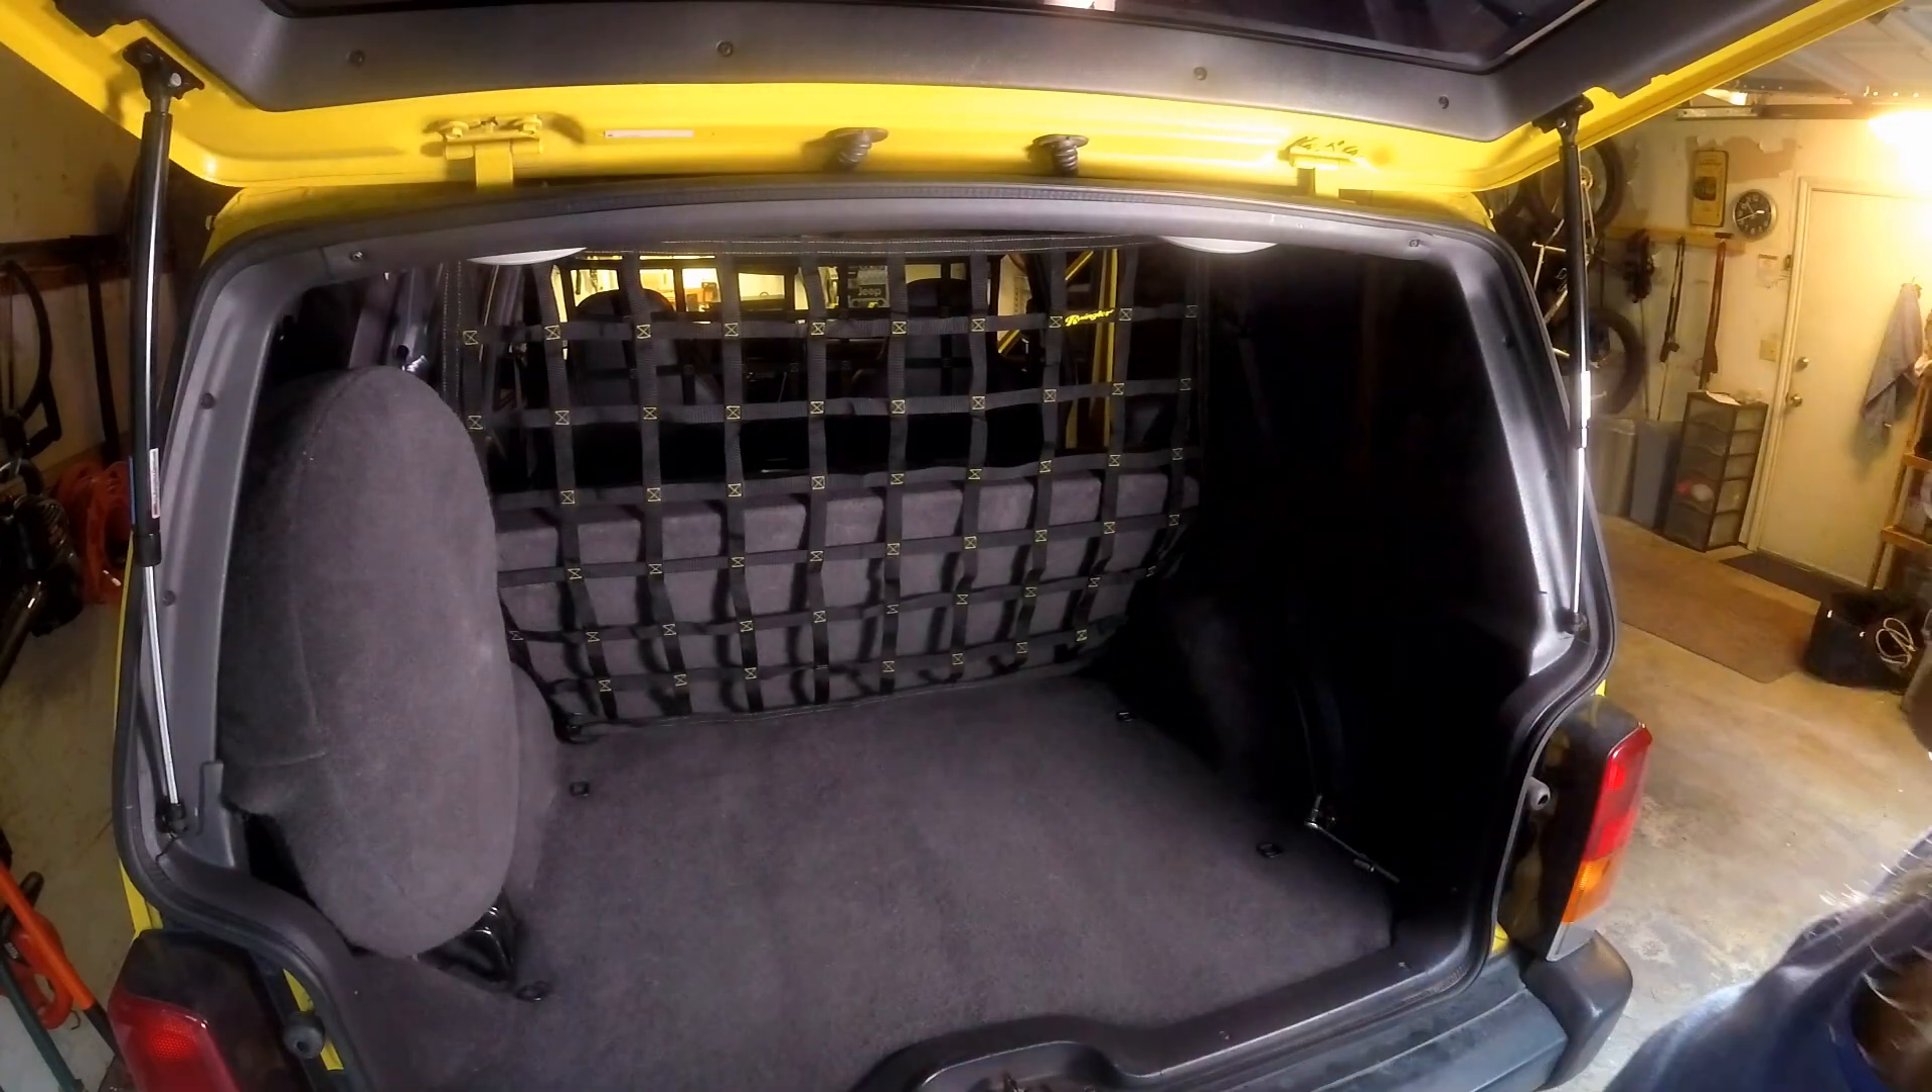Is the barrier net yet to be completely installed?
No.